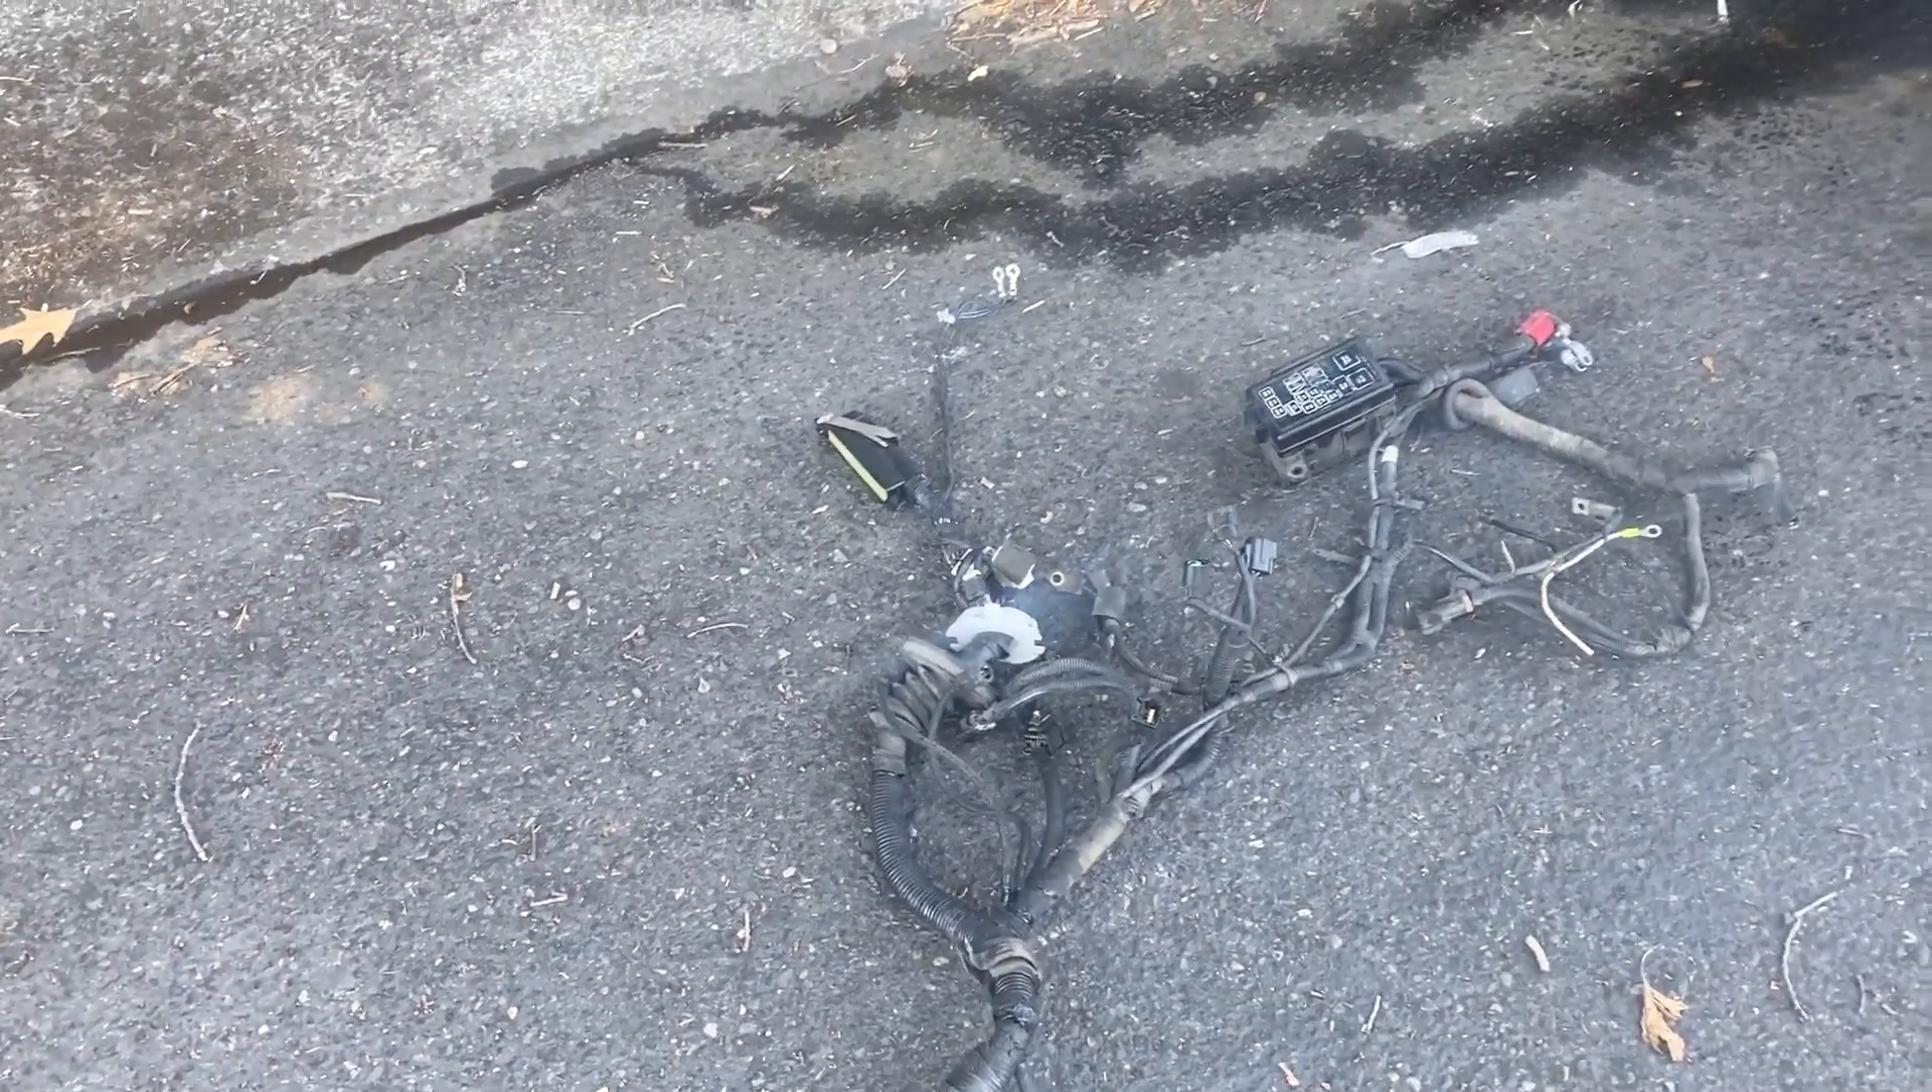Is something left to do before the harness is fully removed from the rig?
No.